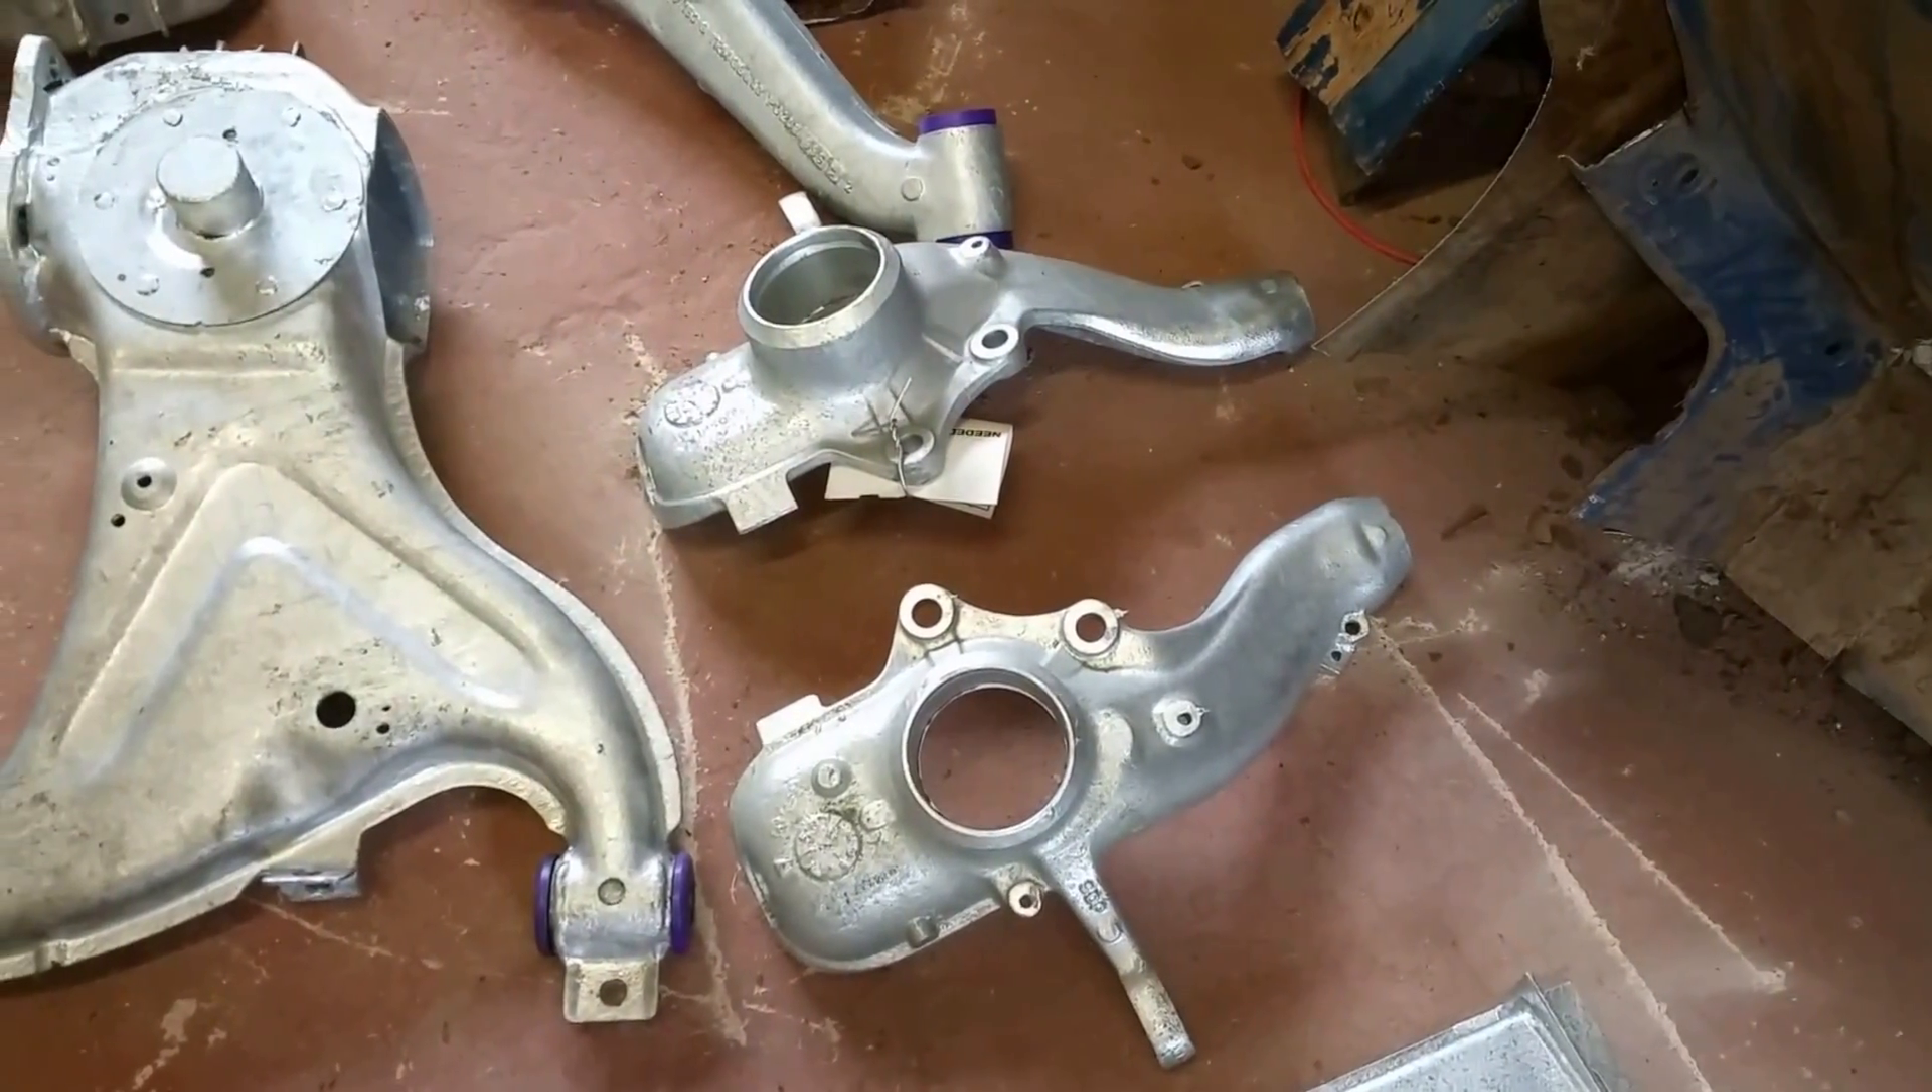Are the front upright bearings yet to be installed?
Yes.